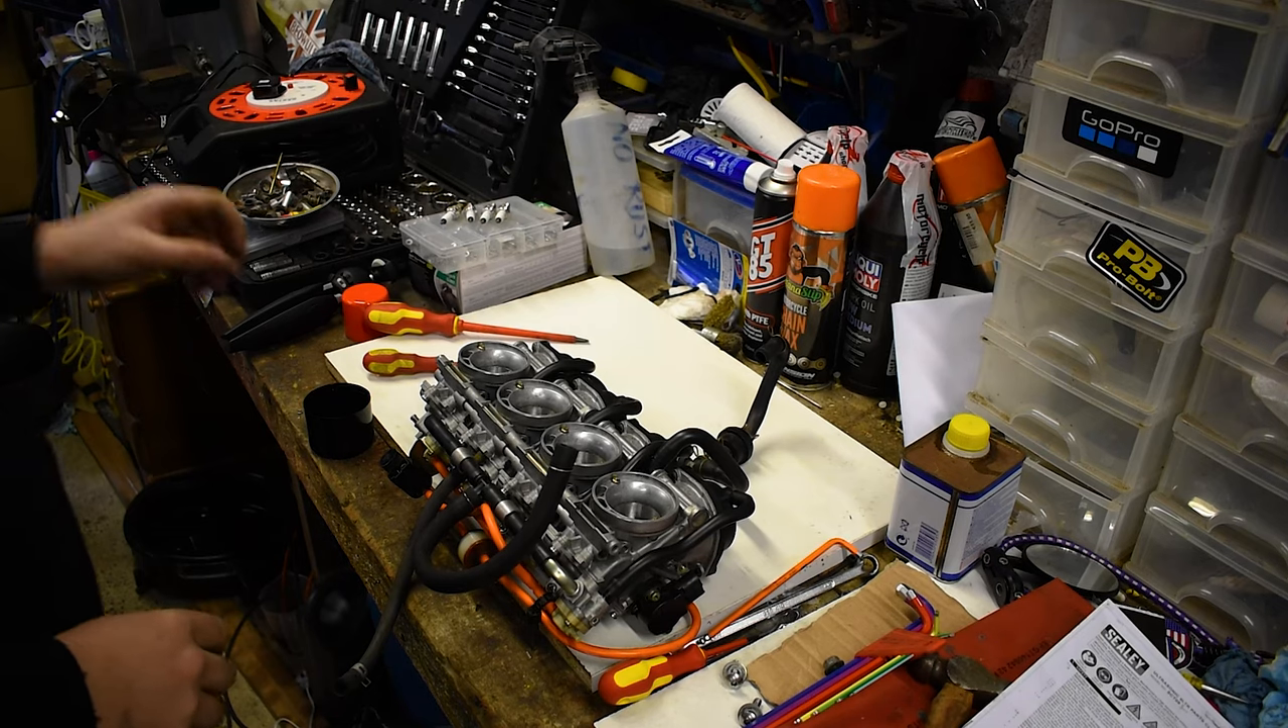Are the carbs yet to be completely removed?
No.